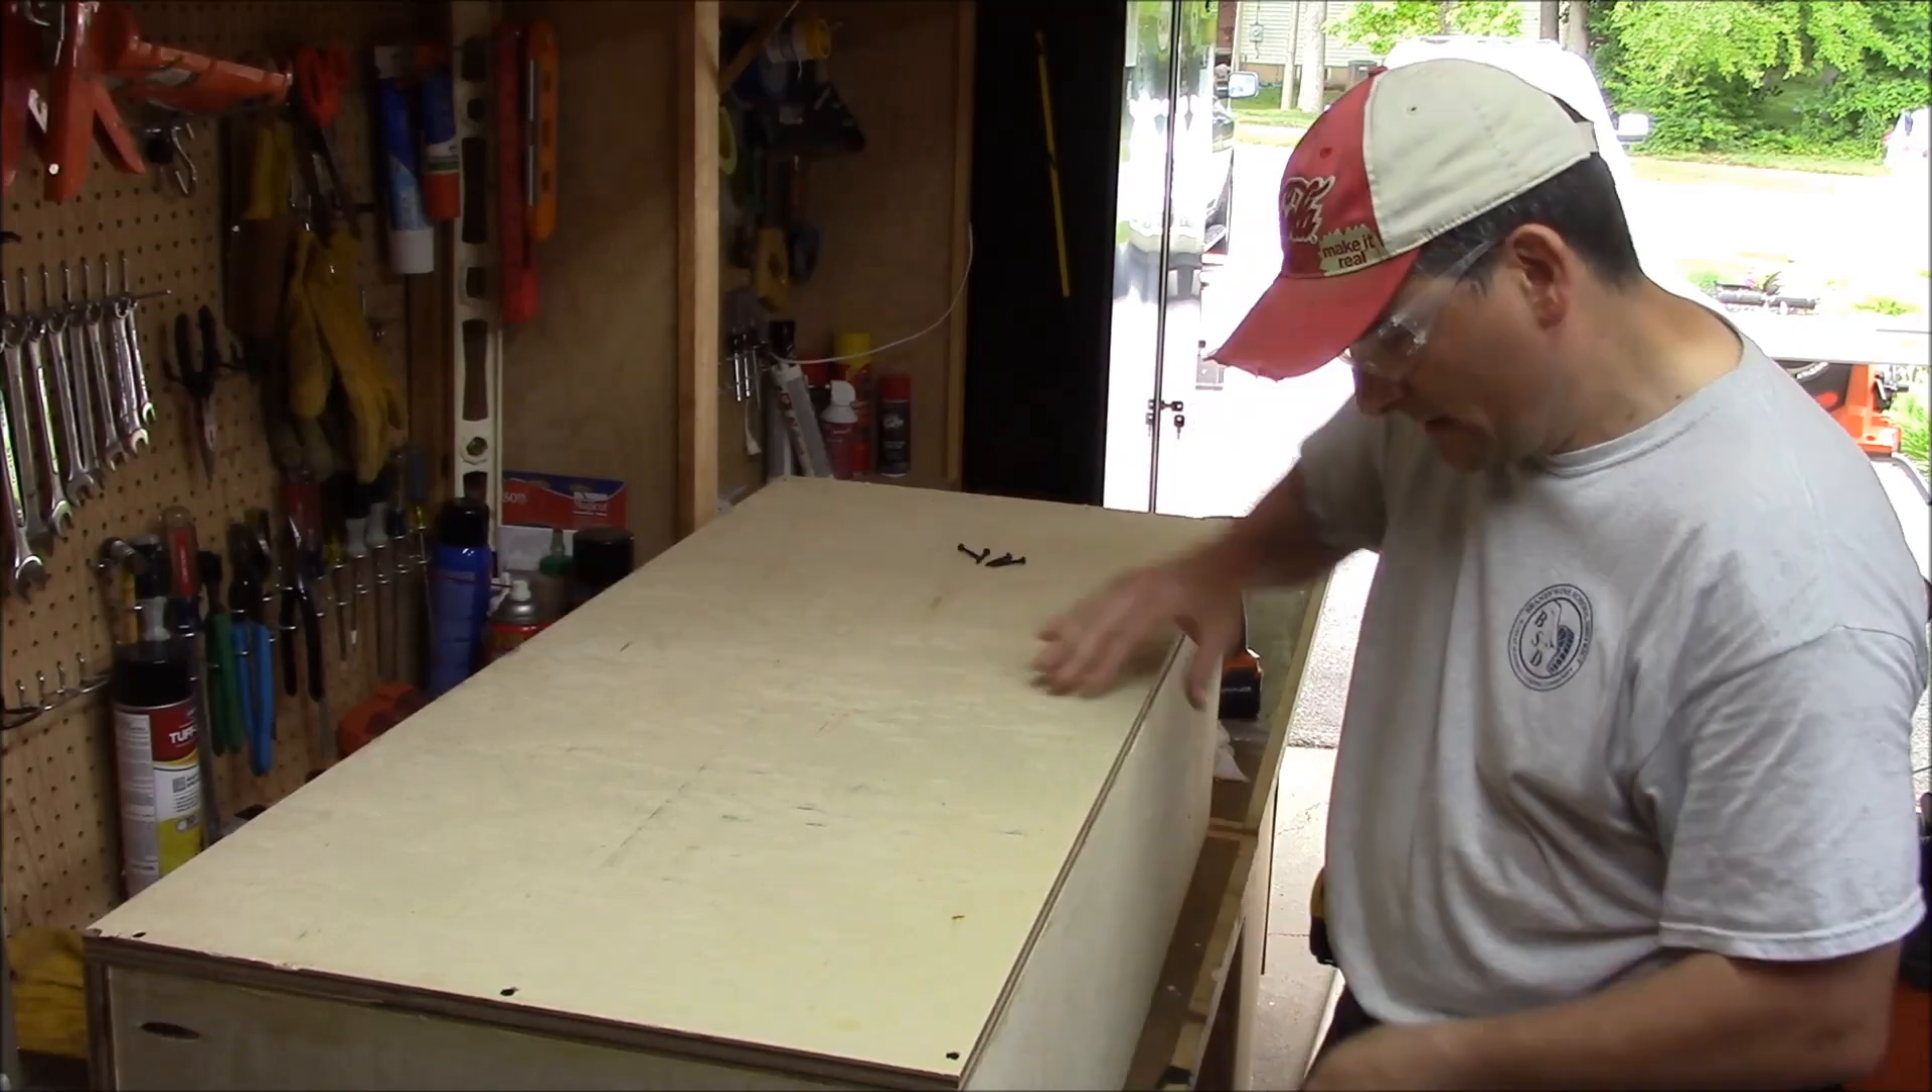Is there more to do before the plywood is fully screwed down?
Yes.